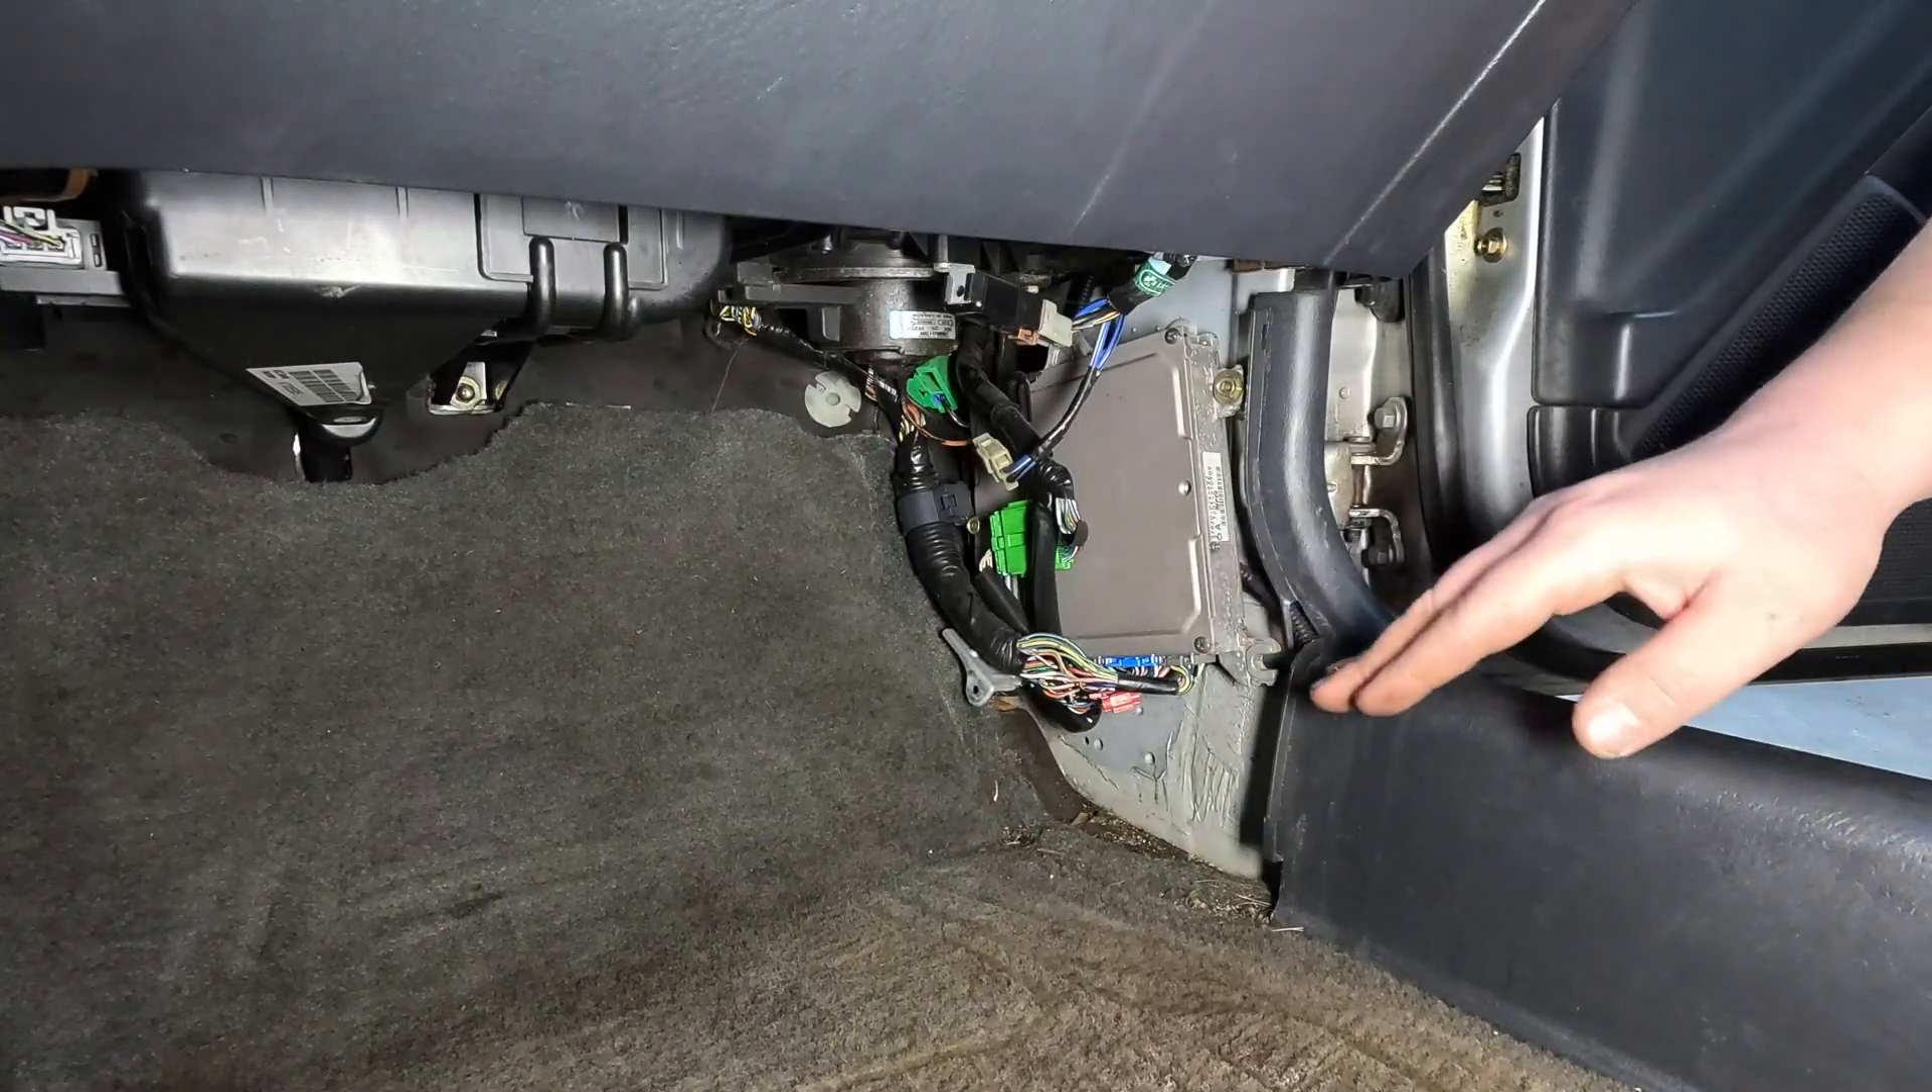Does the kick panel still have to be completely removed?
No.